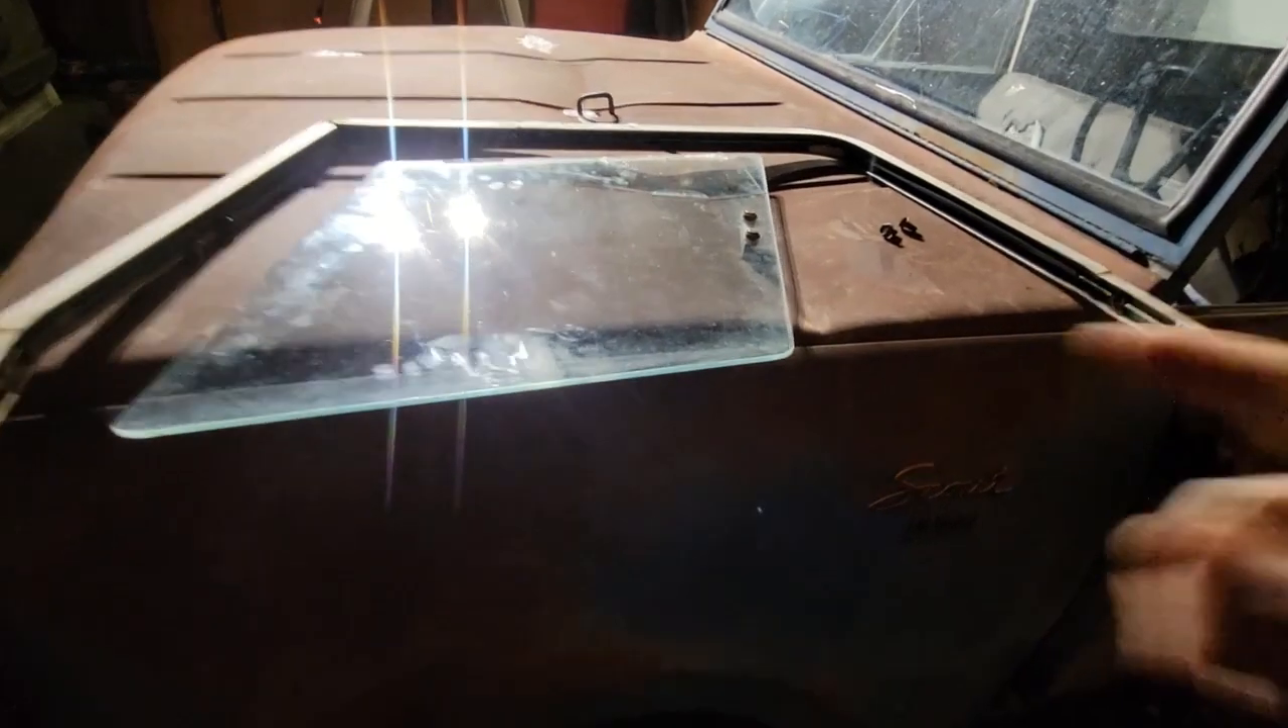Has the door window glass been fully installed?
No.